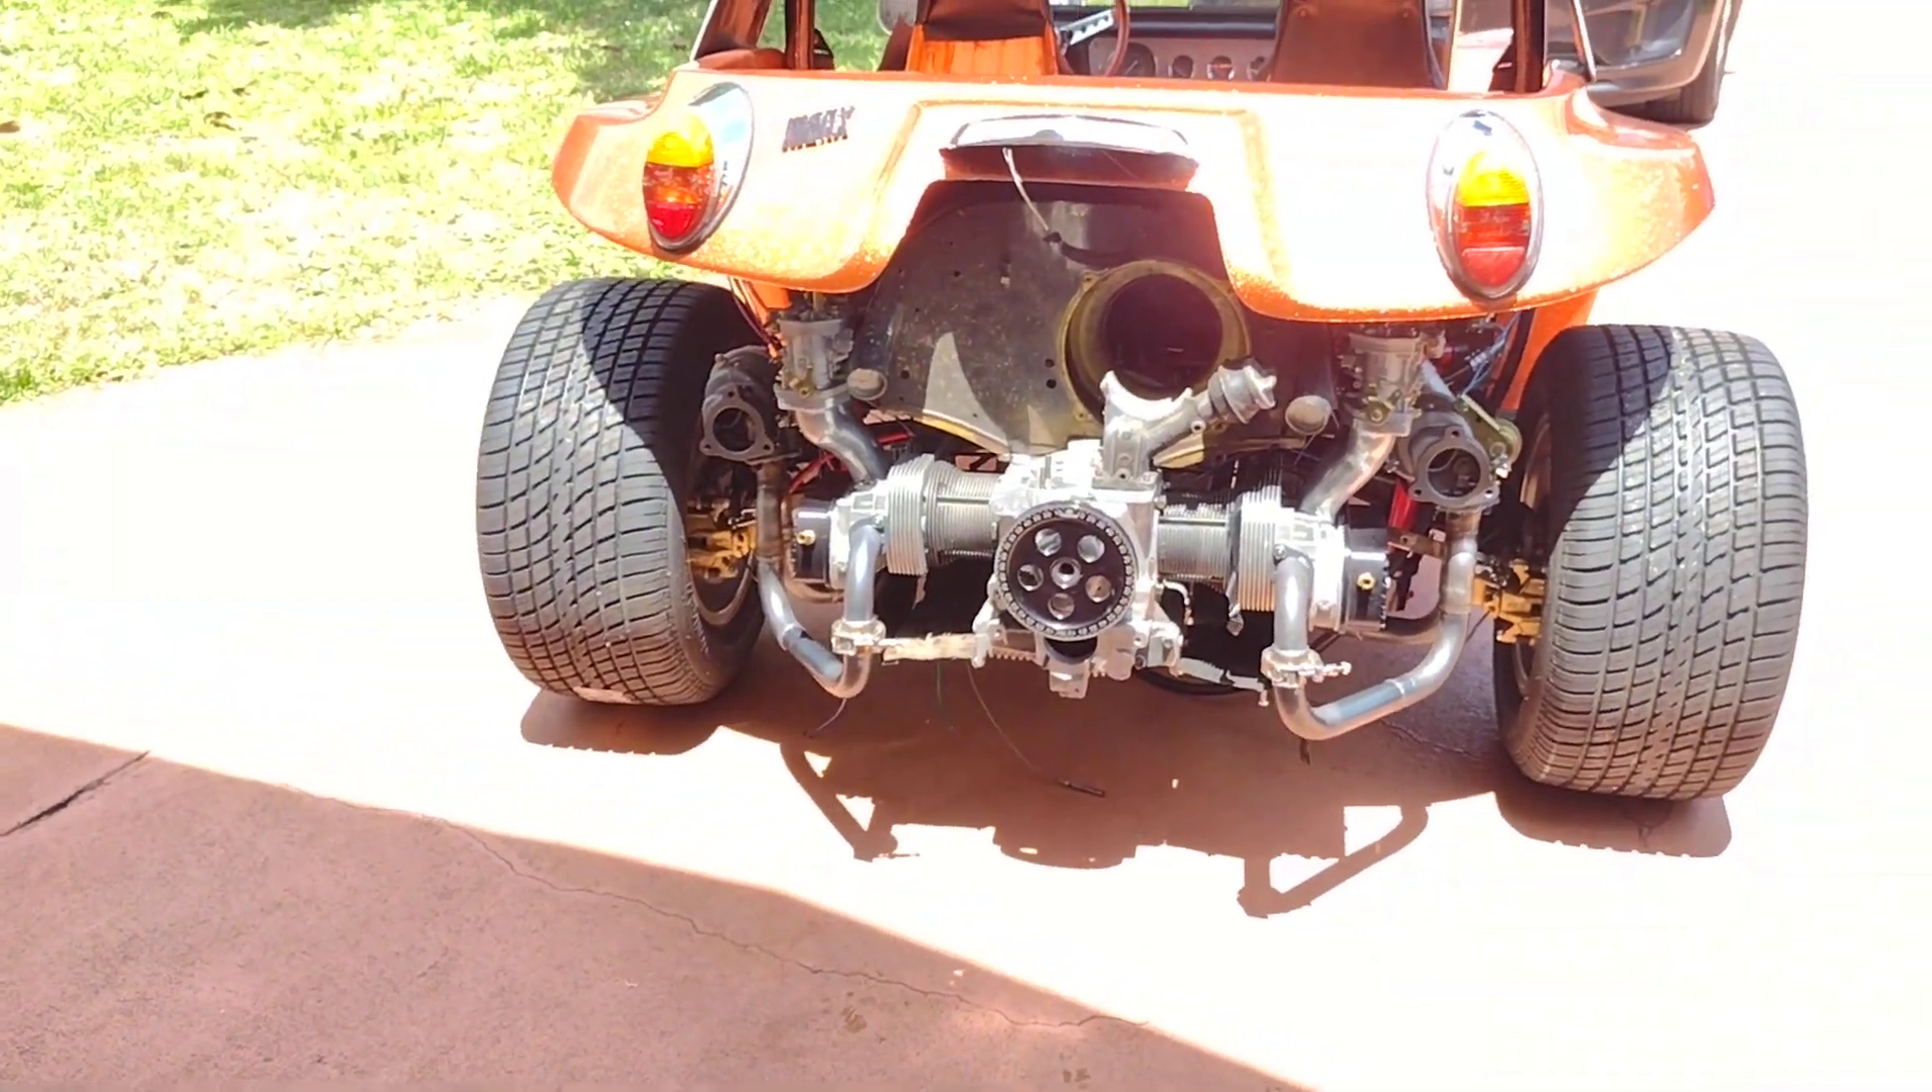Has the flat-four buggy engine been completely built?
No.